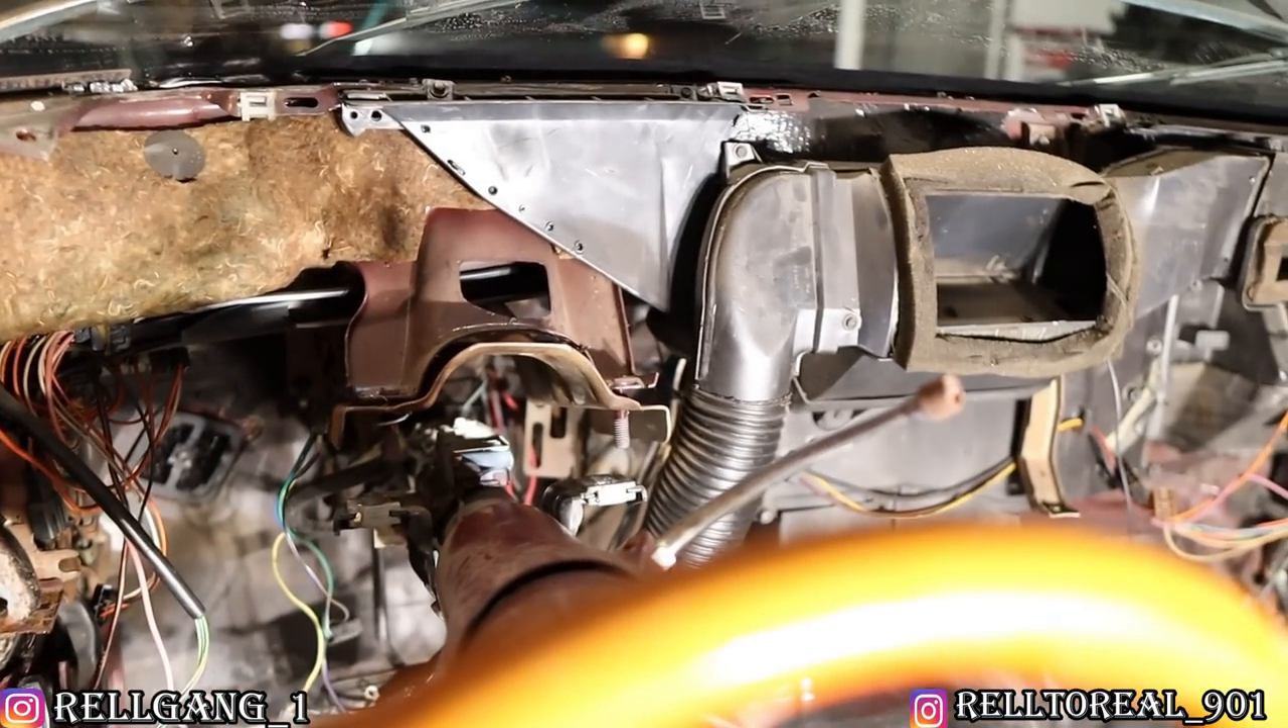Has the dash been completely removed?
Yes.